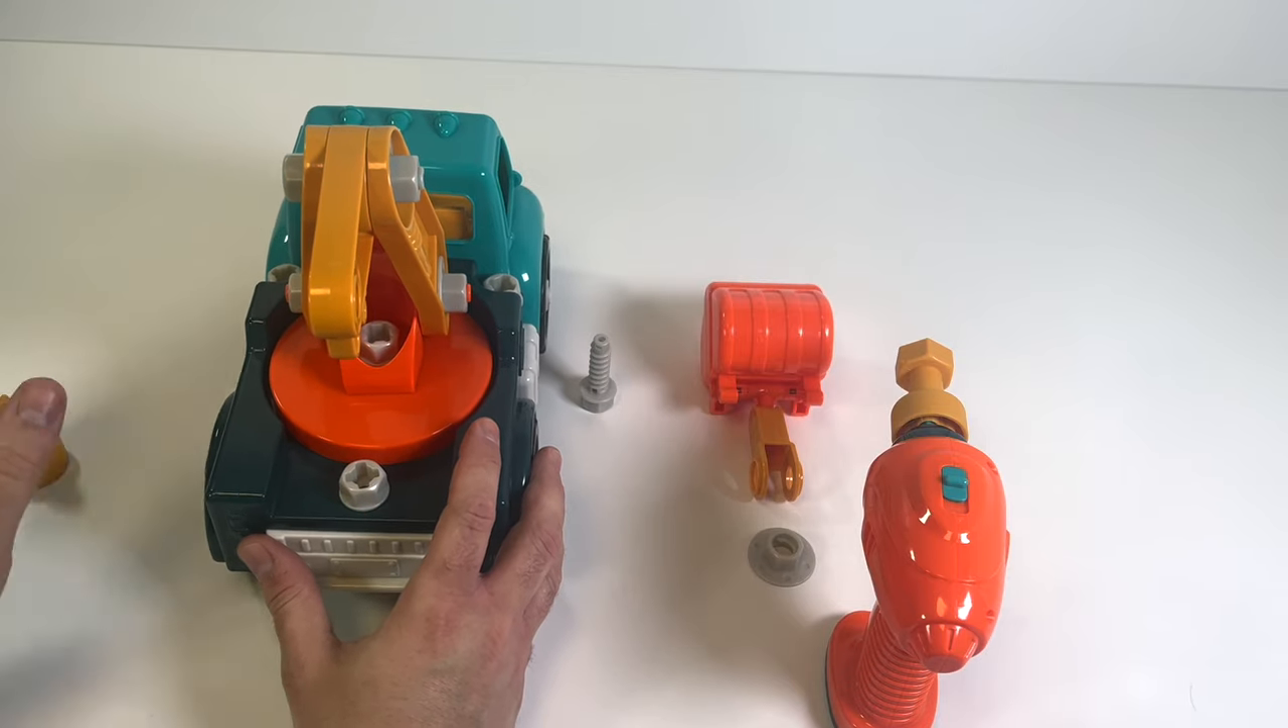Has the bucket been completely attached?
No.